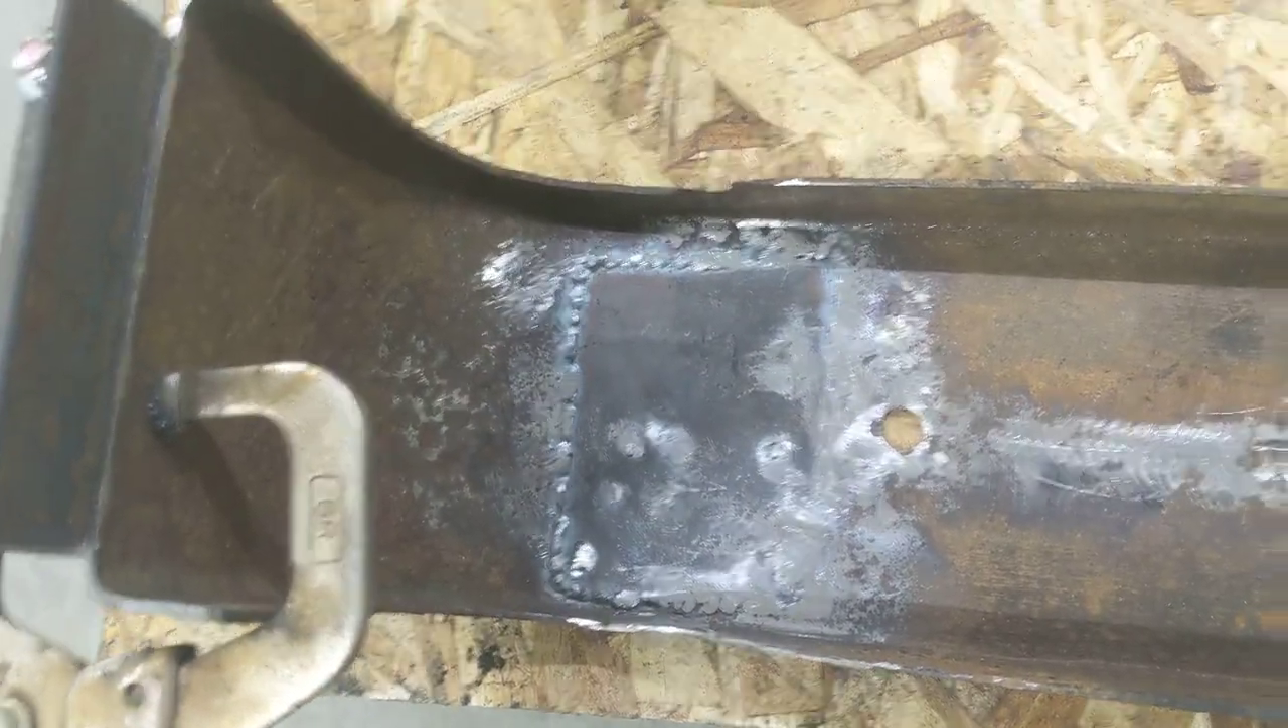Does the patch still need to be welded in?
No.